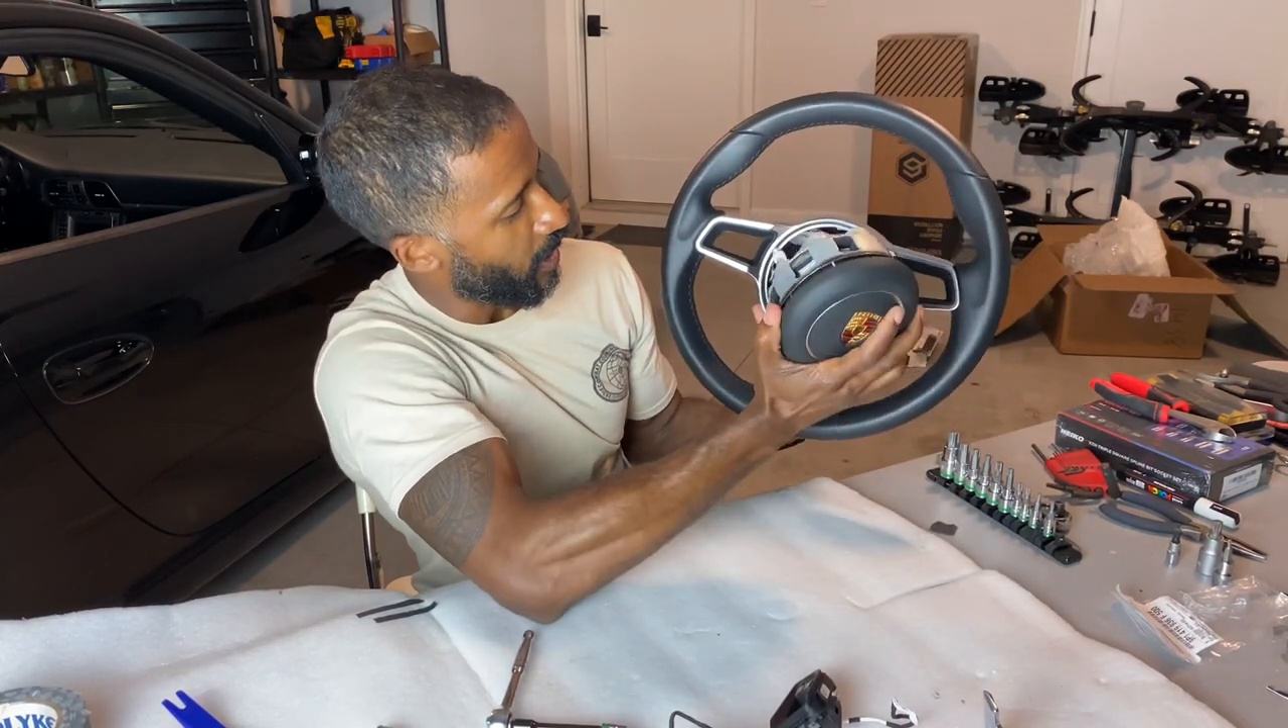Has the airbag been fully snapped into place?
No.